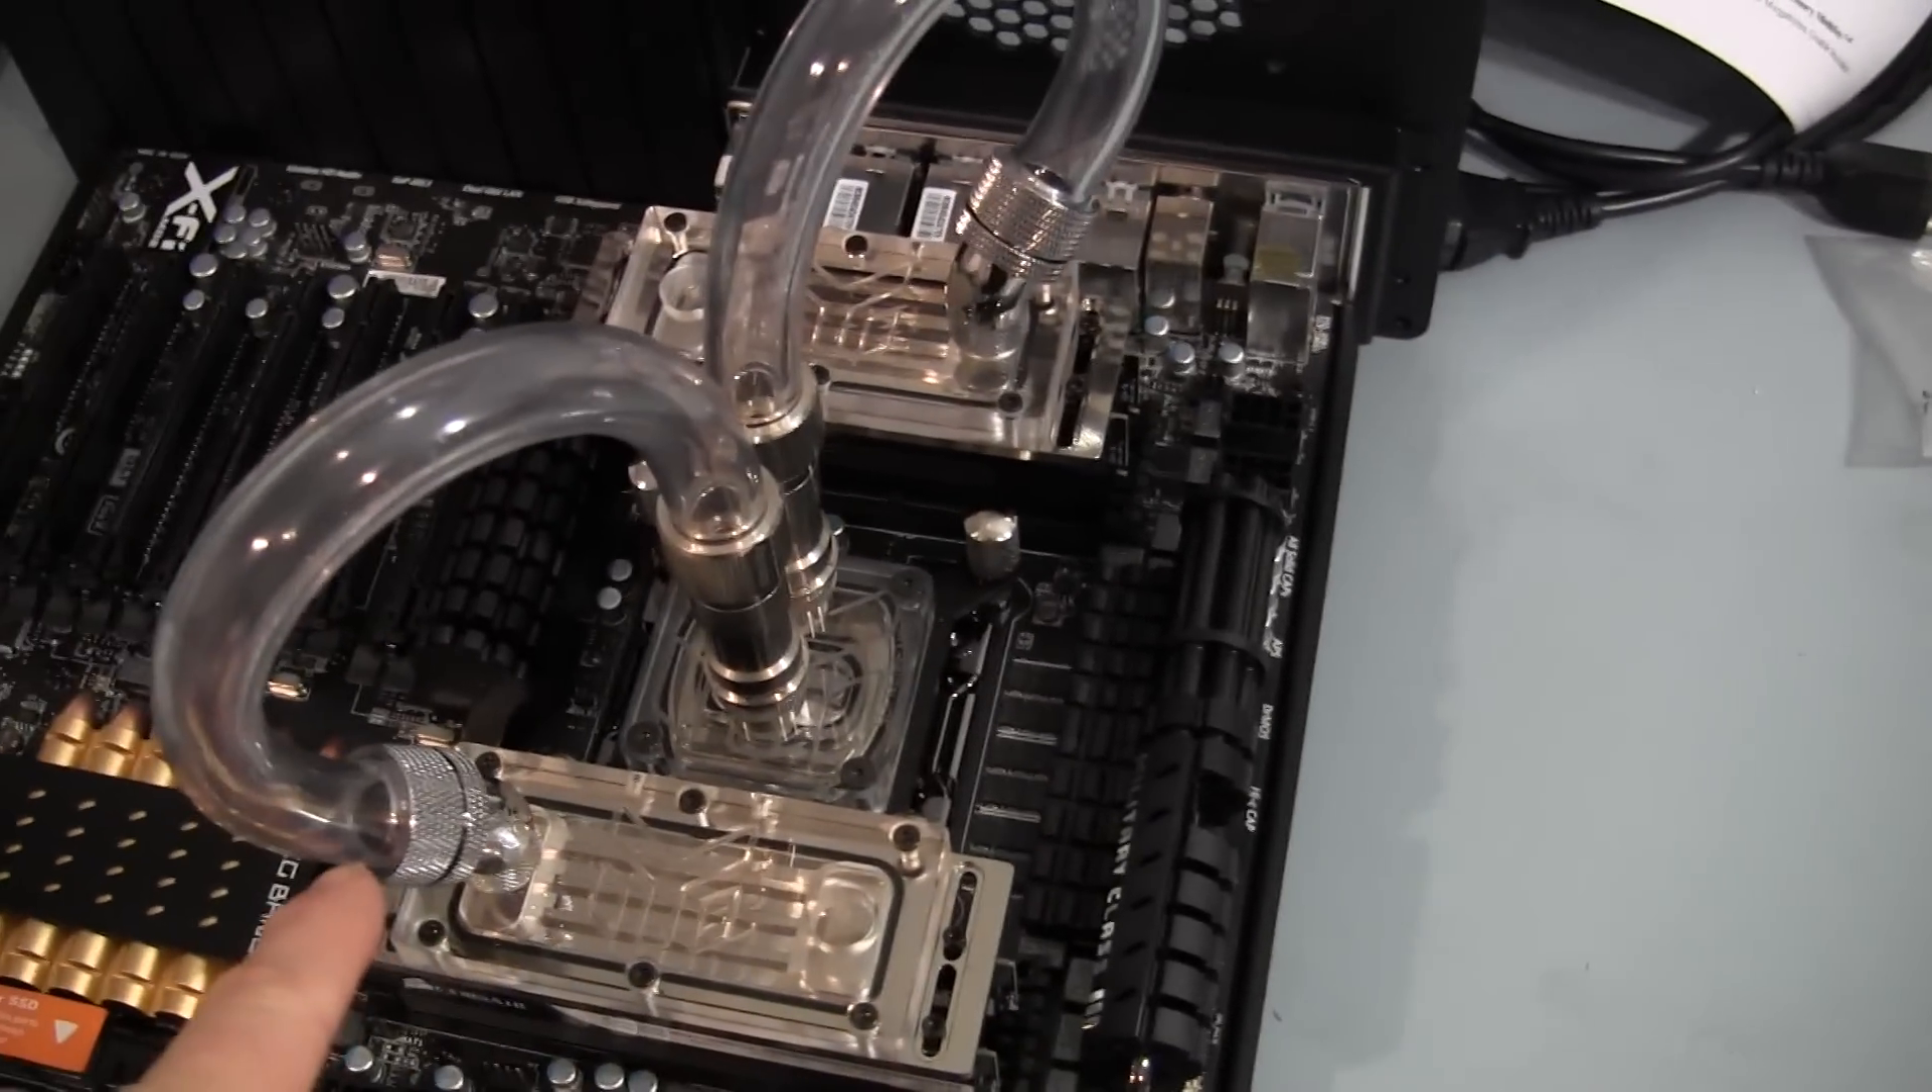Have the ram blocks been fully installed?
Yes.